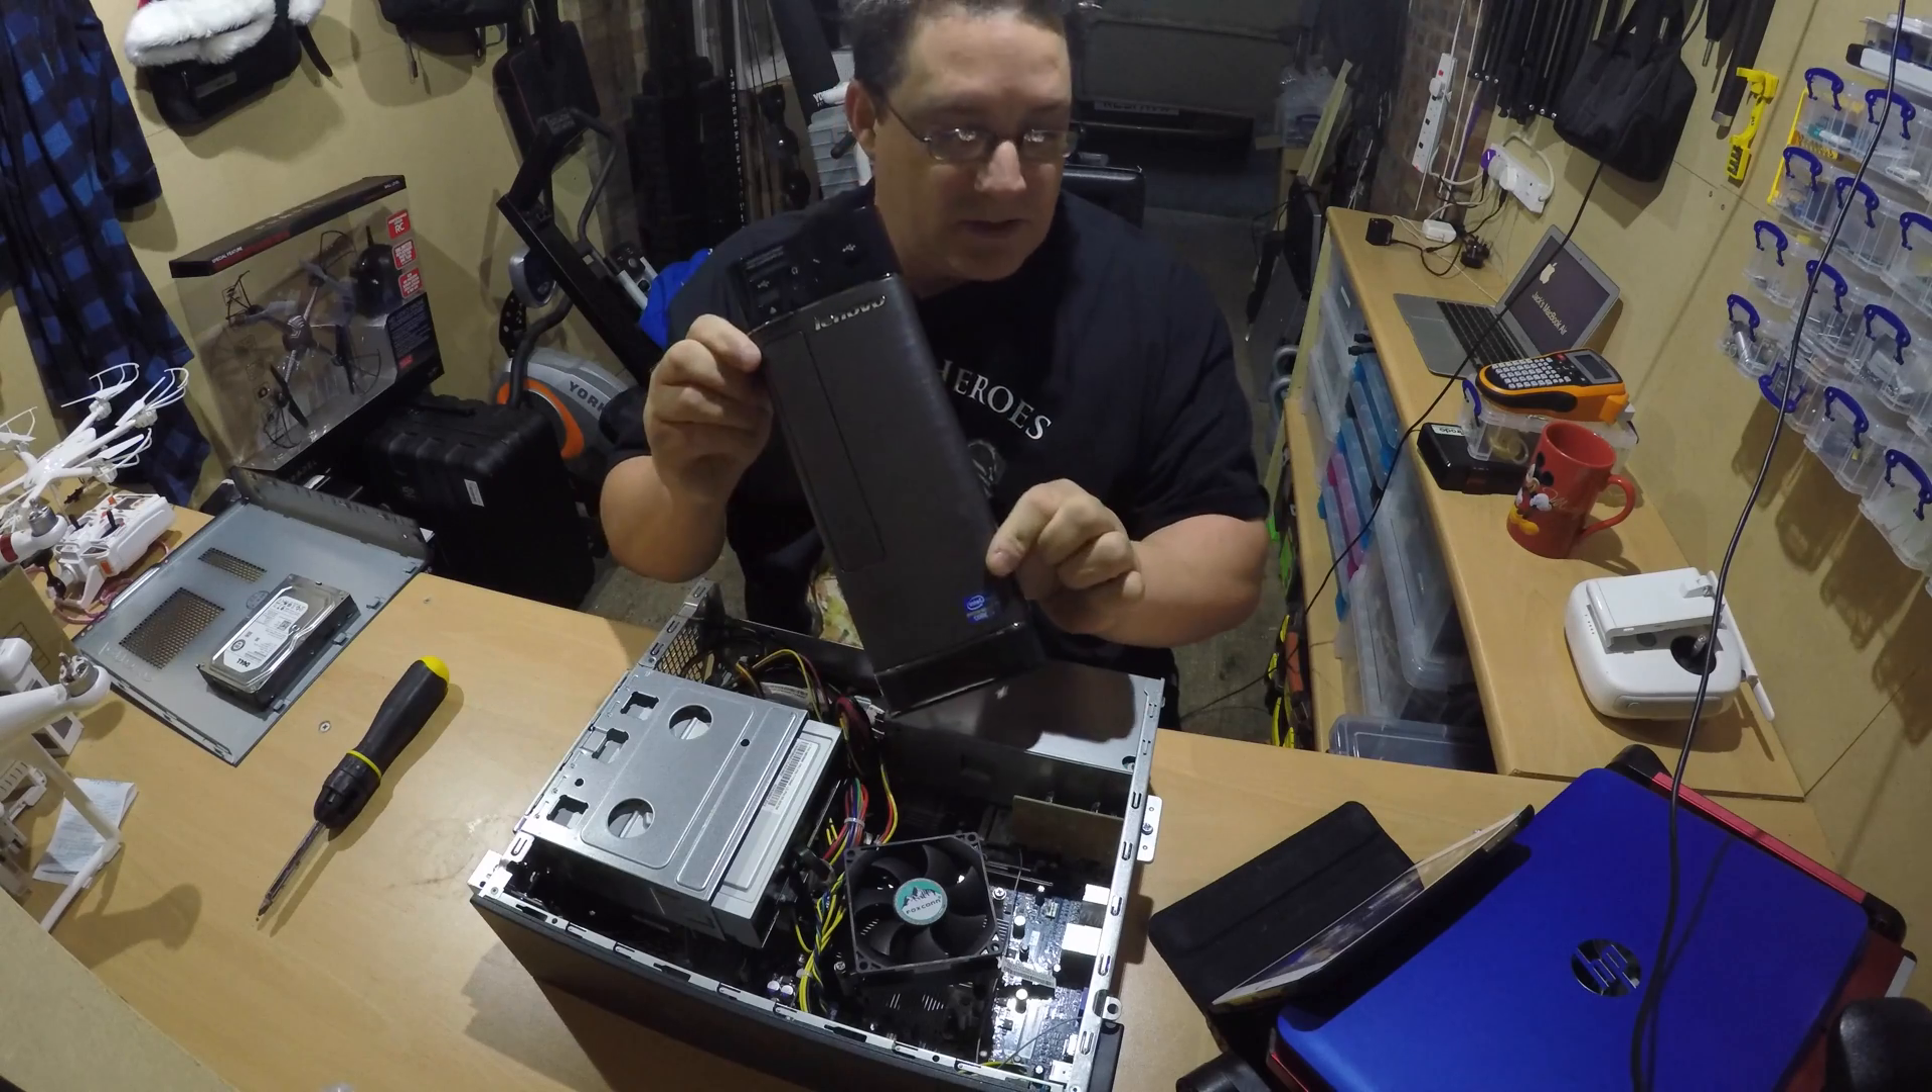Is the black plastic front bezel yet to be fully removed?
No.